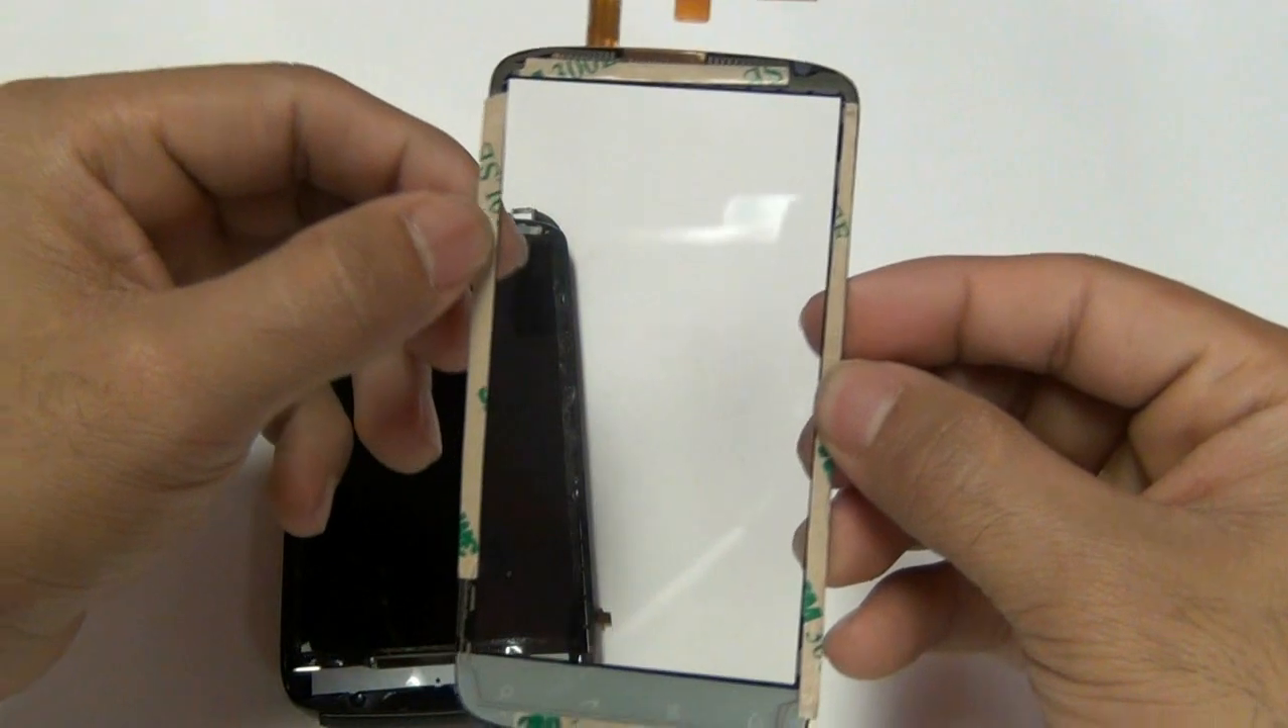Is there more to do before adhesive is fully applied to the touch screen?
No.